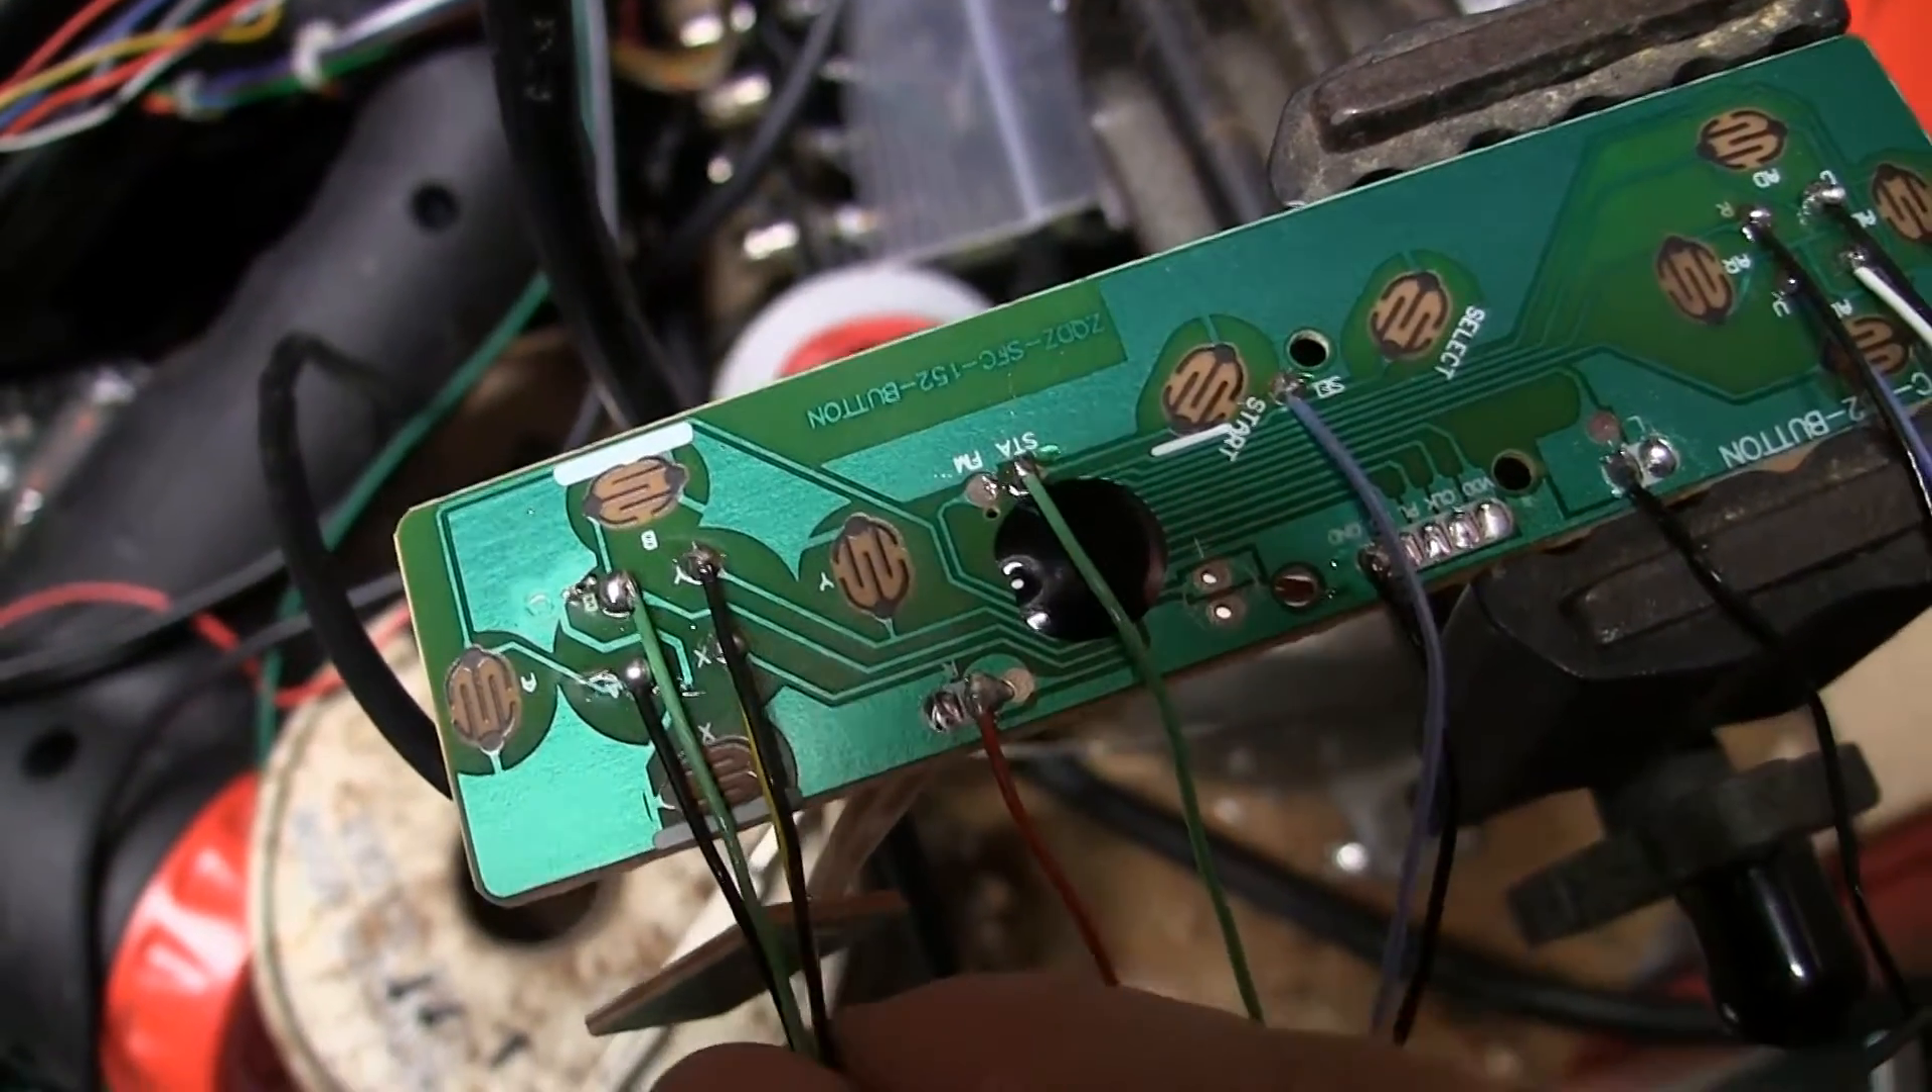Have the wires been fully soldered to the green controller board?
Yes.